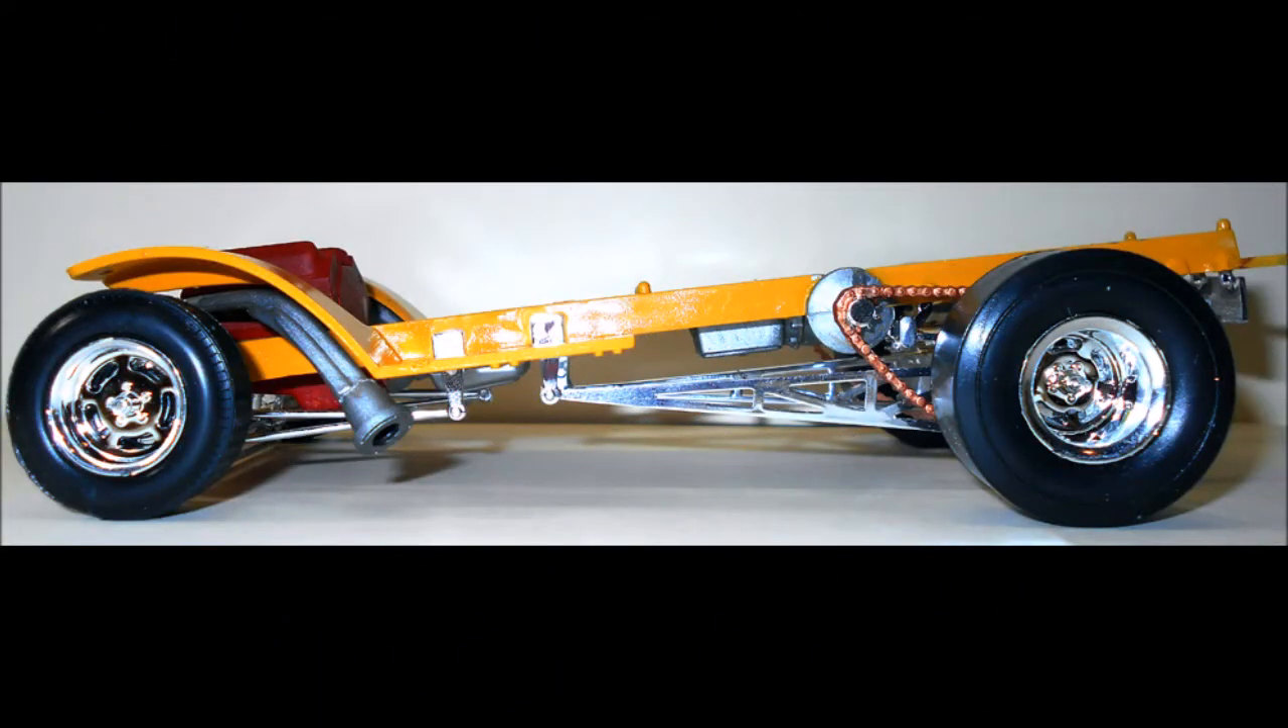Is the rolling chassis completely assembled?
Yes.